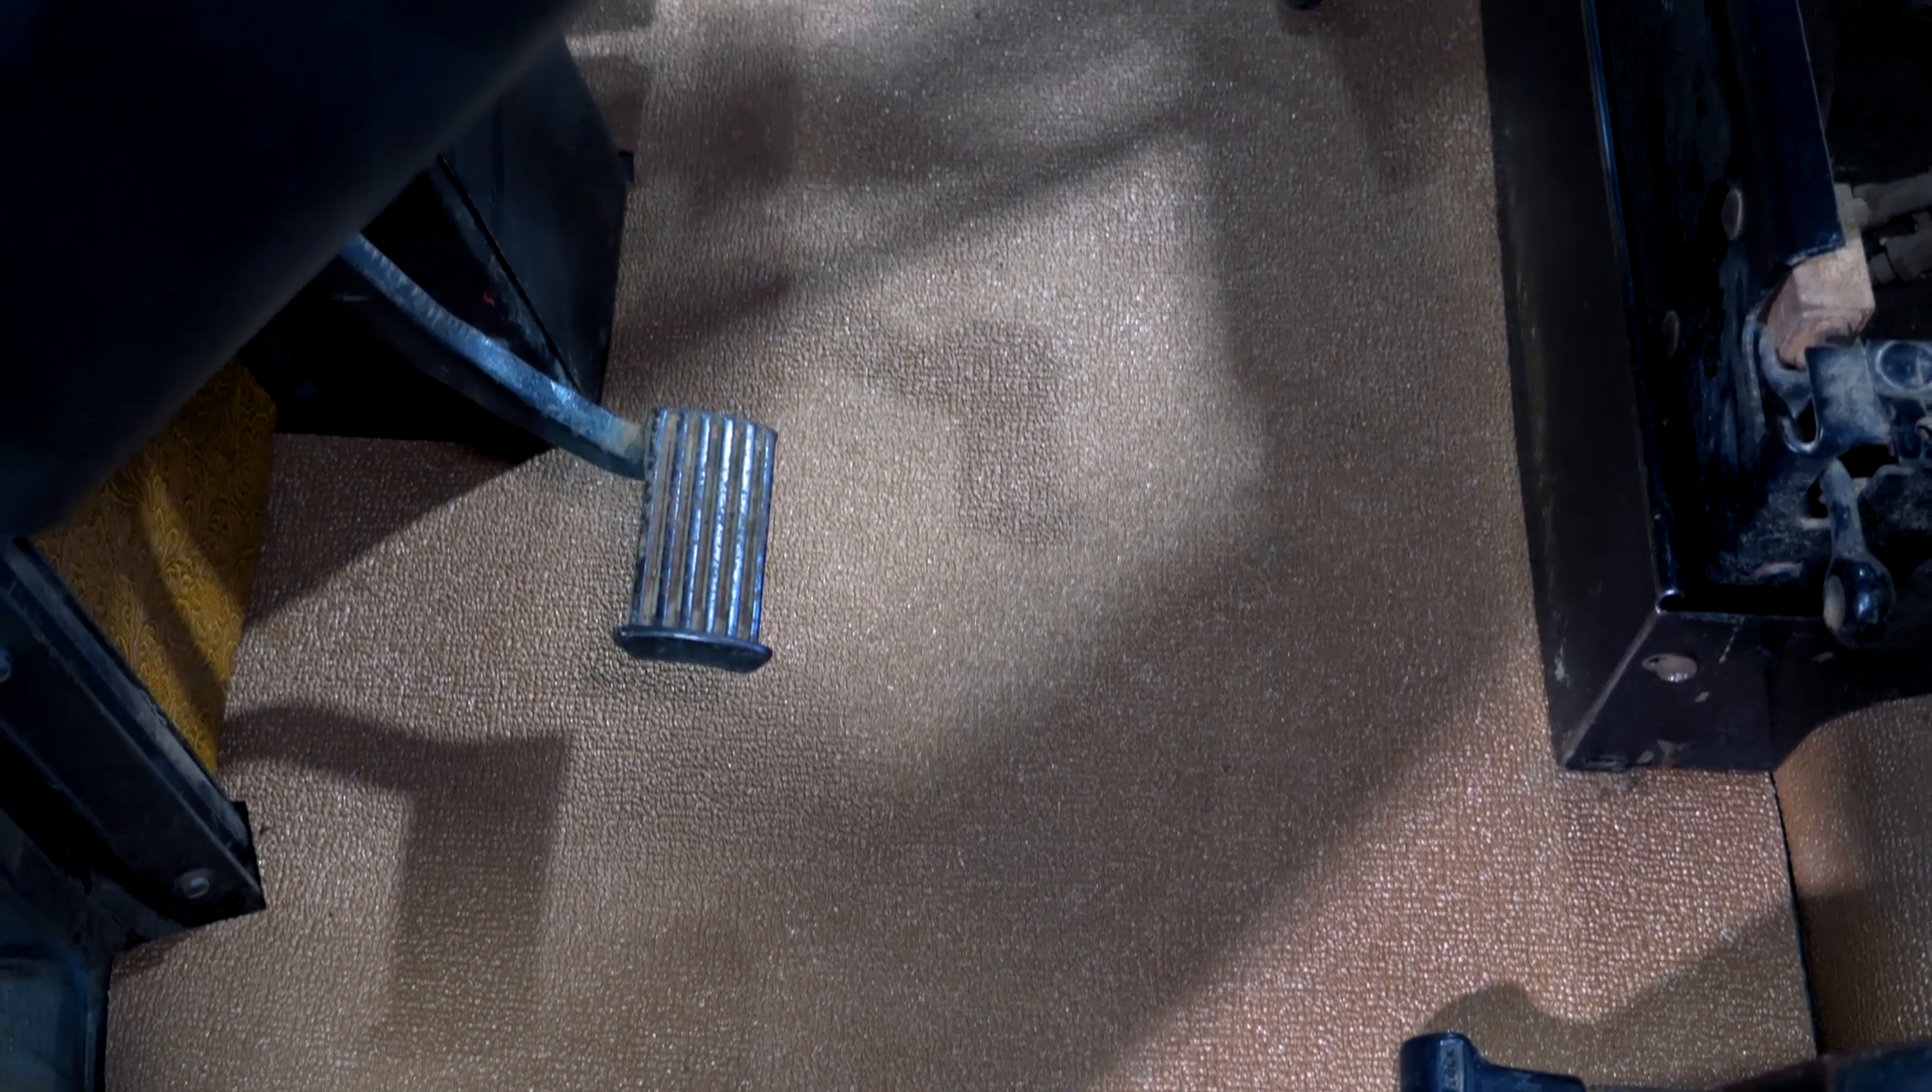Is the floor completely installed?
Yes.